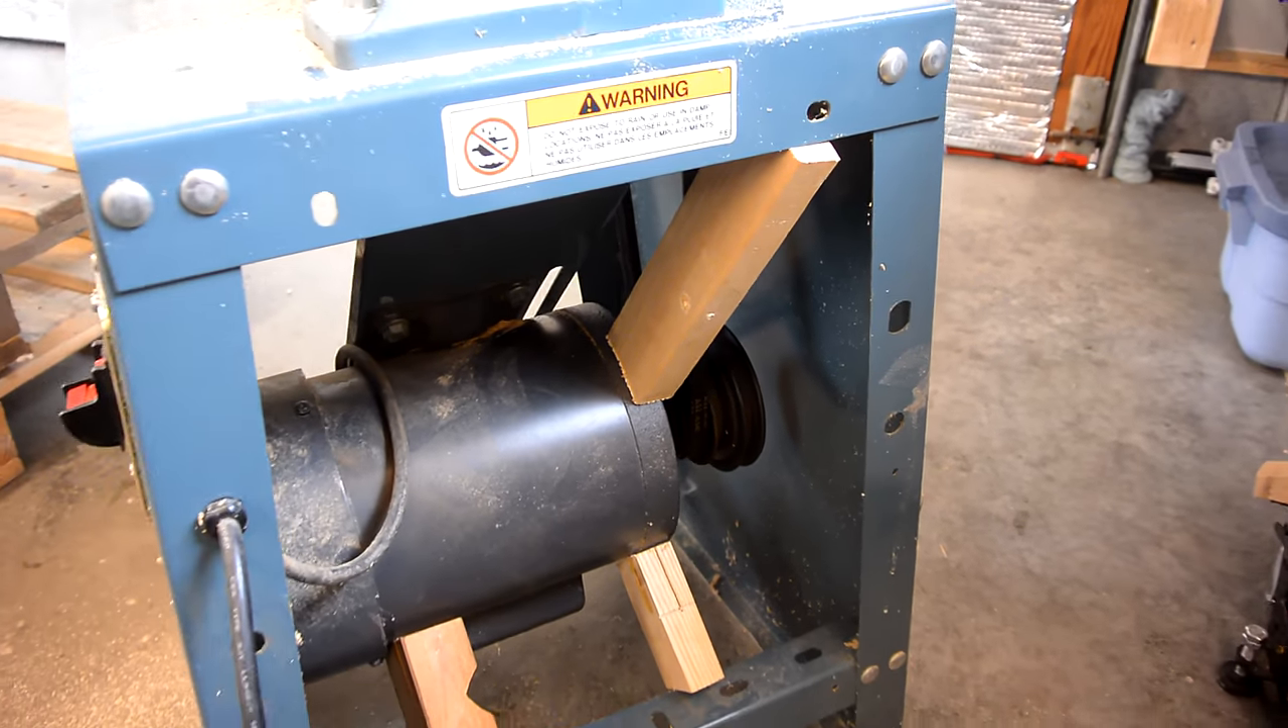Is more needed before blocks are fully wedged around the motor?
No.